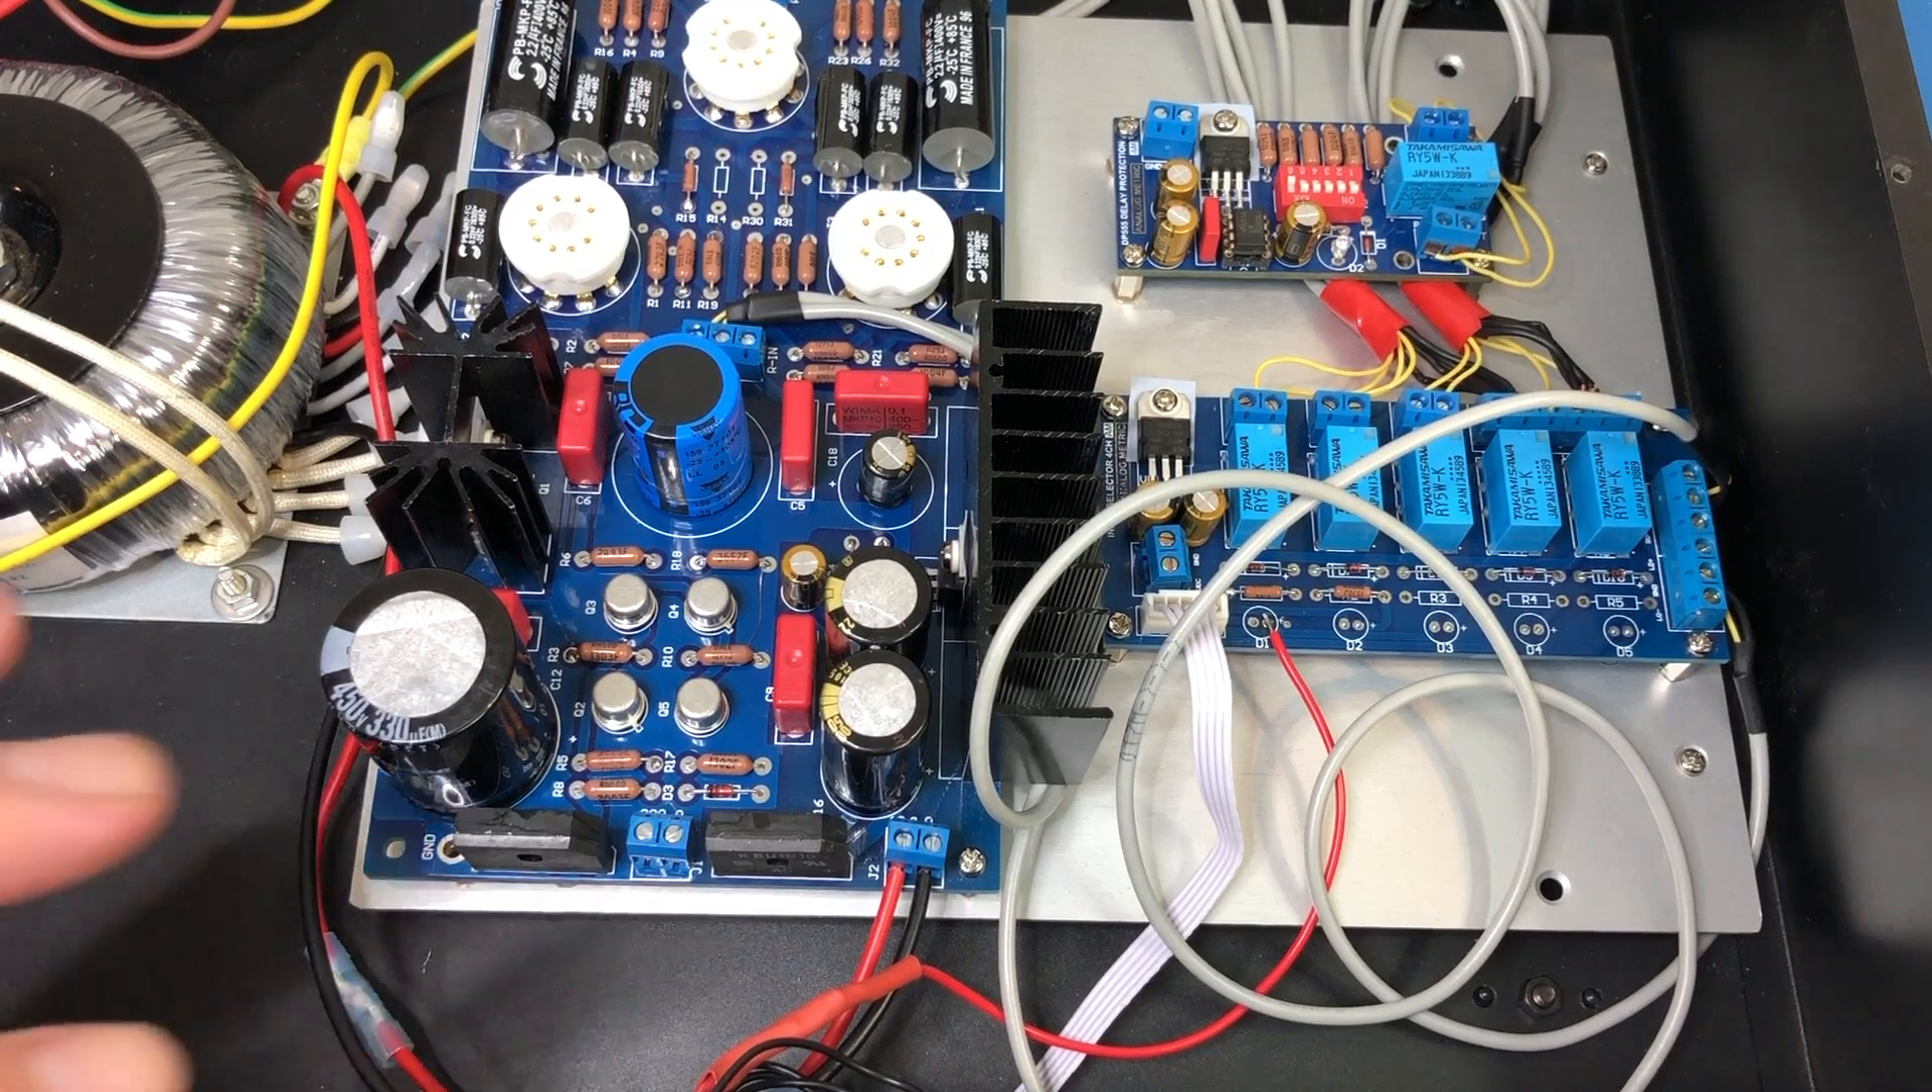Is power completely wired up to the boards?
No.